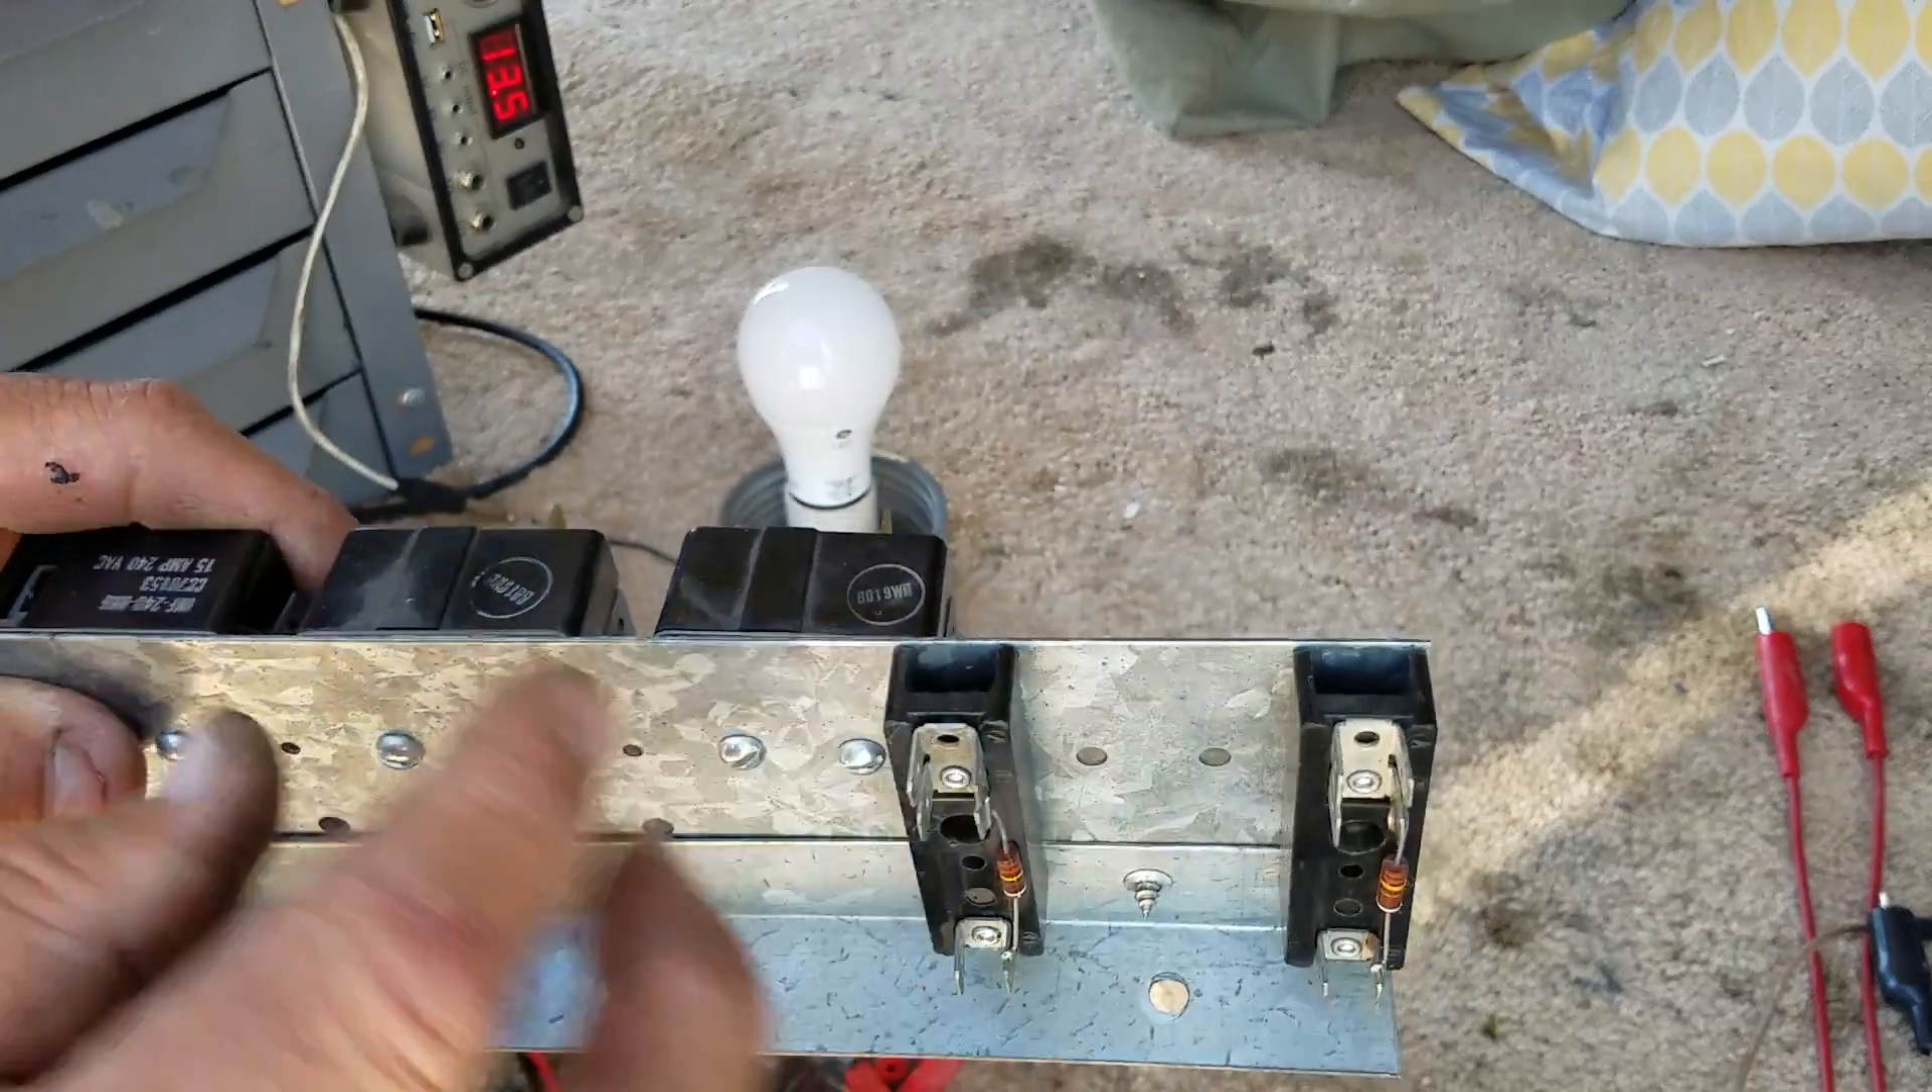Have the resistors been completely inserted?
Yes.